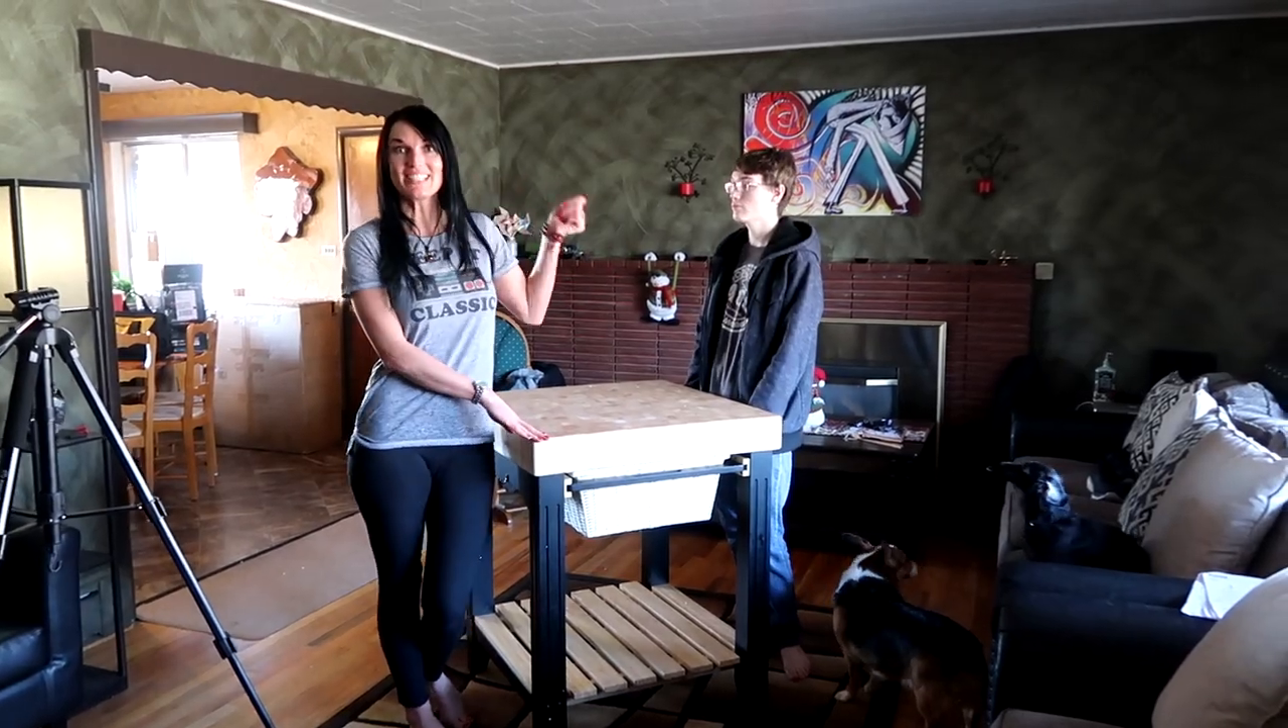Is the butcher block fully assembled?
Yes.